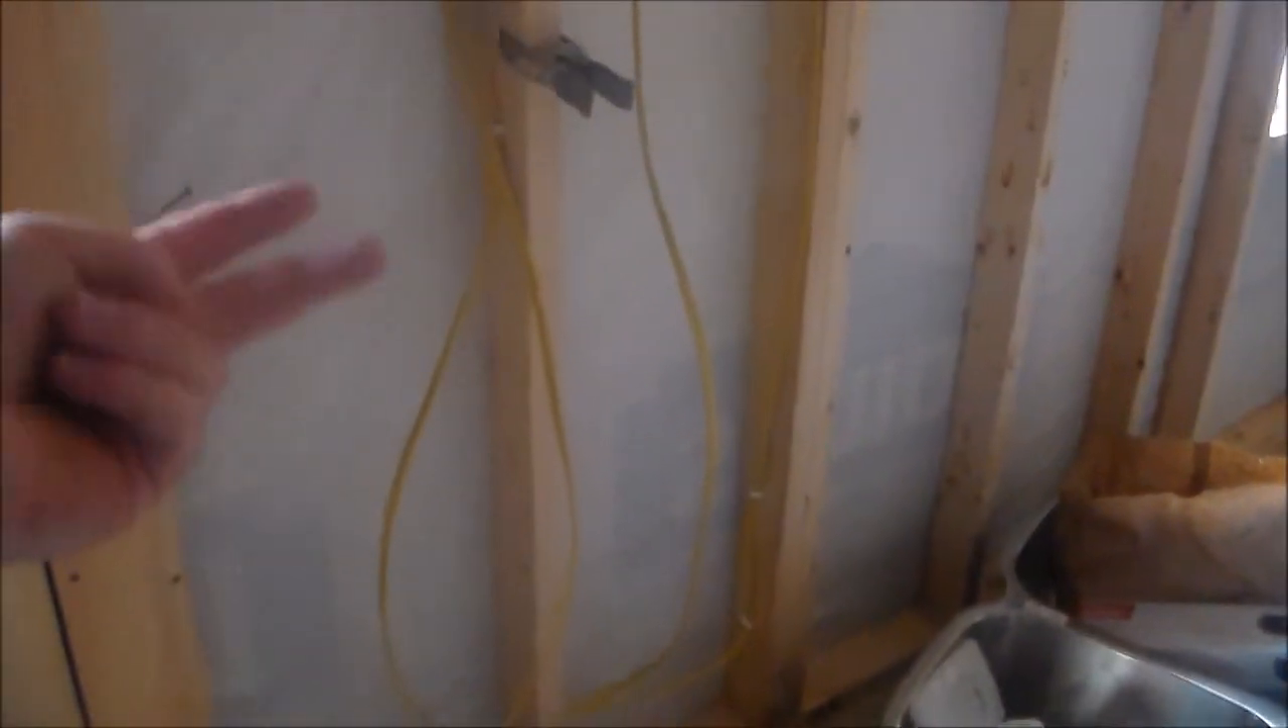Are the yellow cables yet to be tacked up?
Yes.